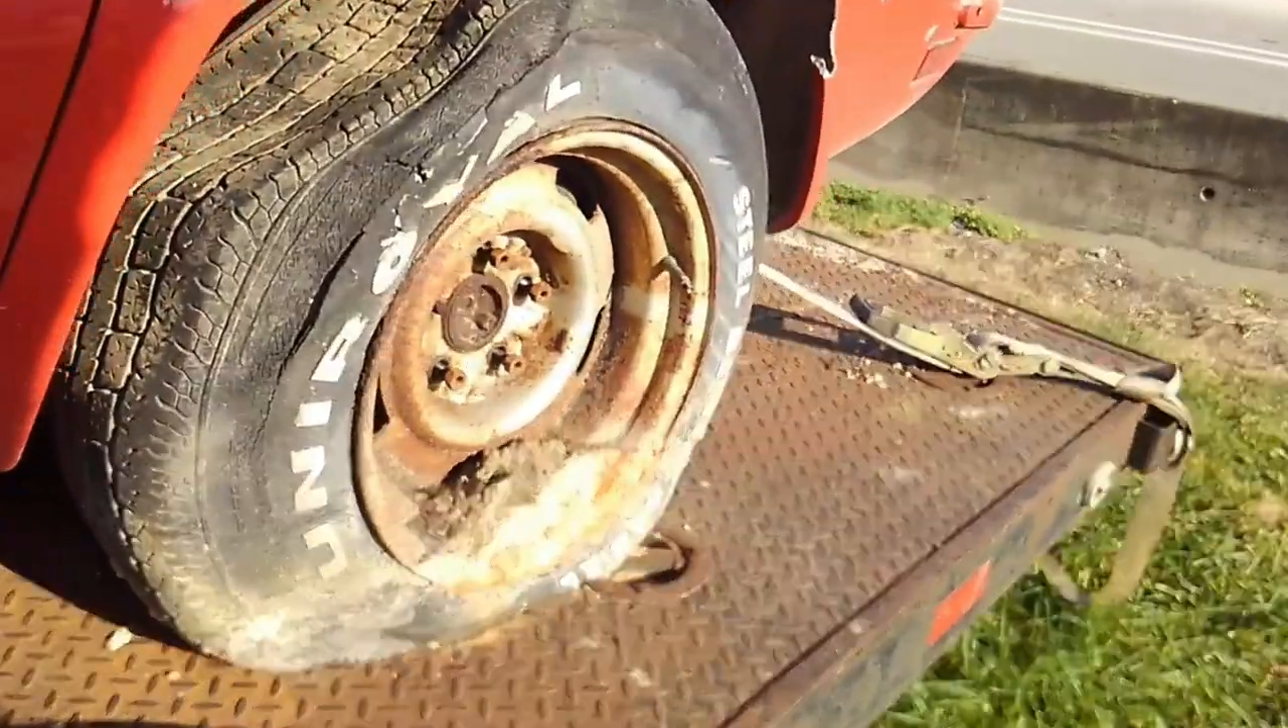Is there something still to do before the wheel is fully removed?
Yes.